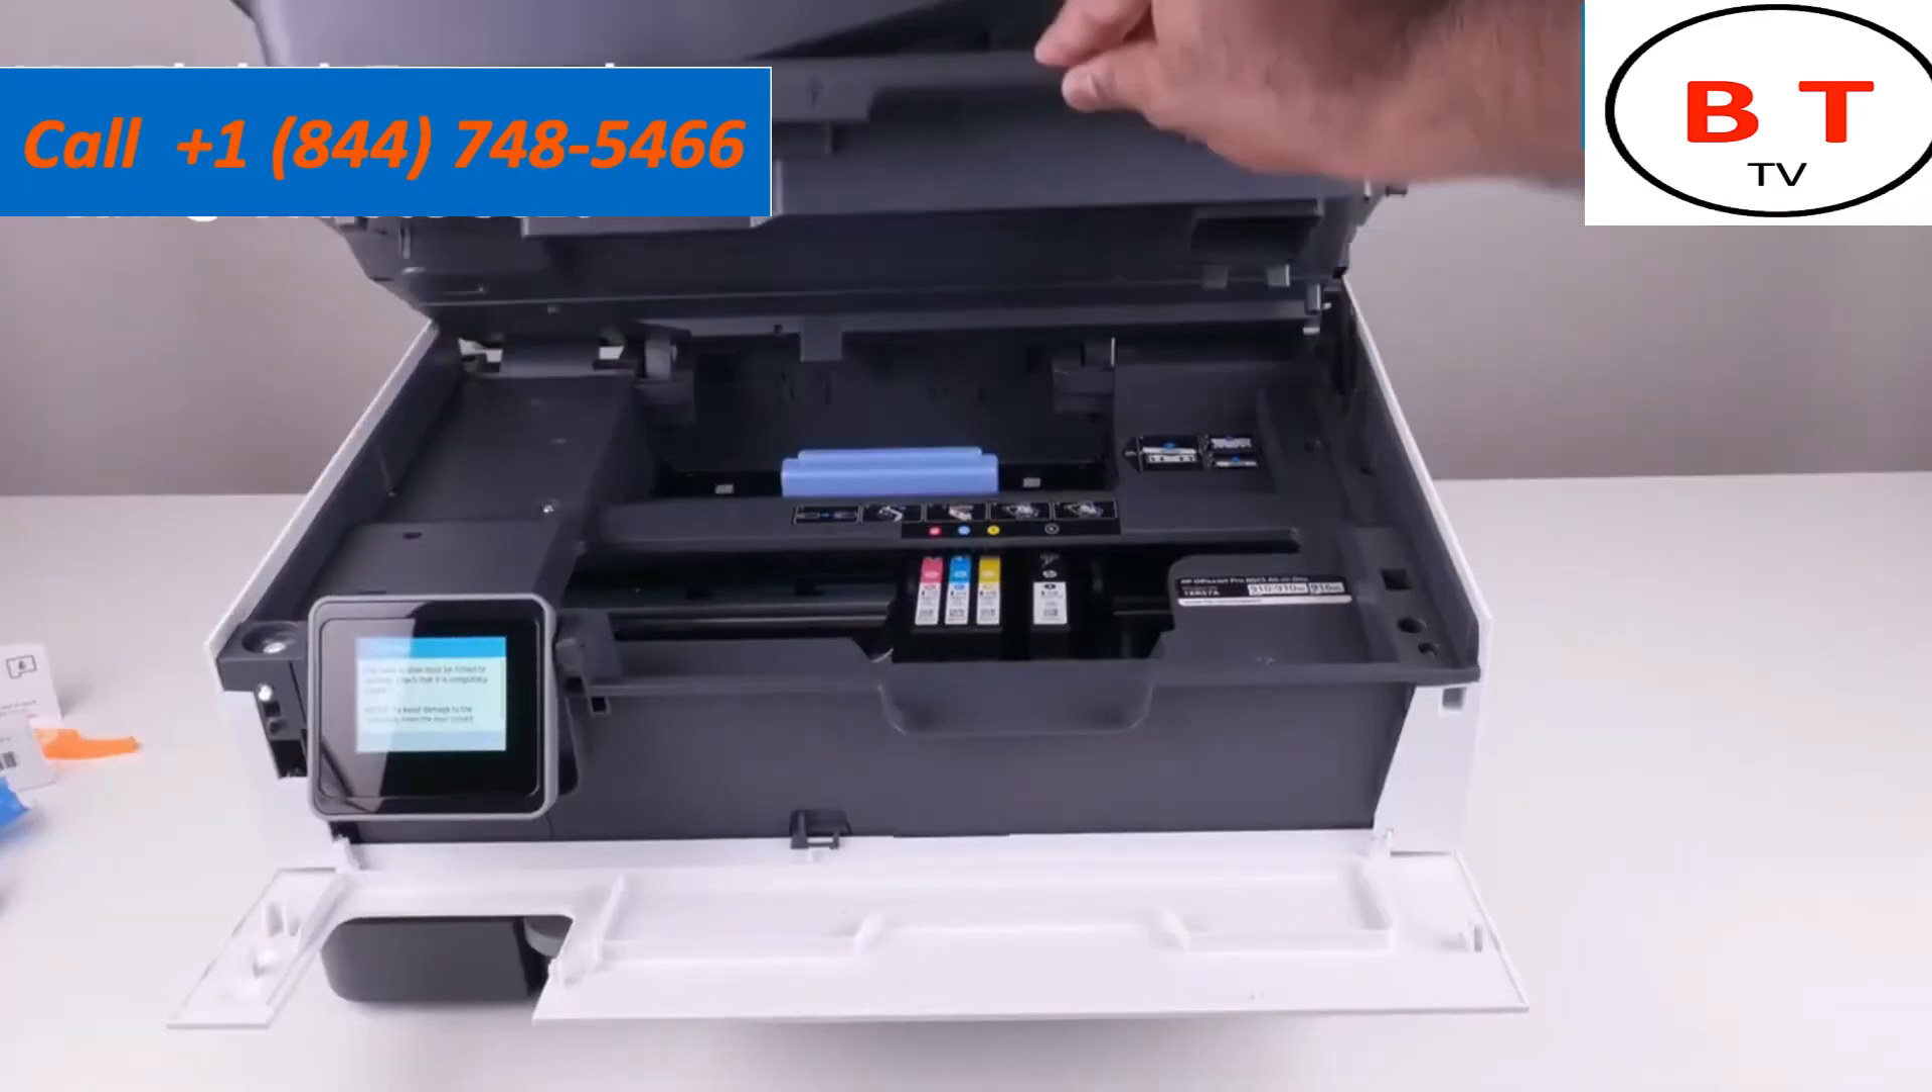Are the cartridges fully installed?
Yes.